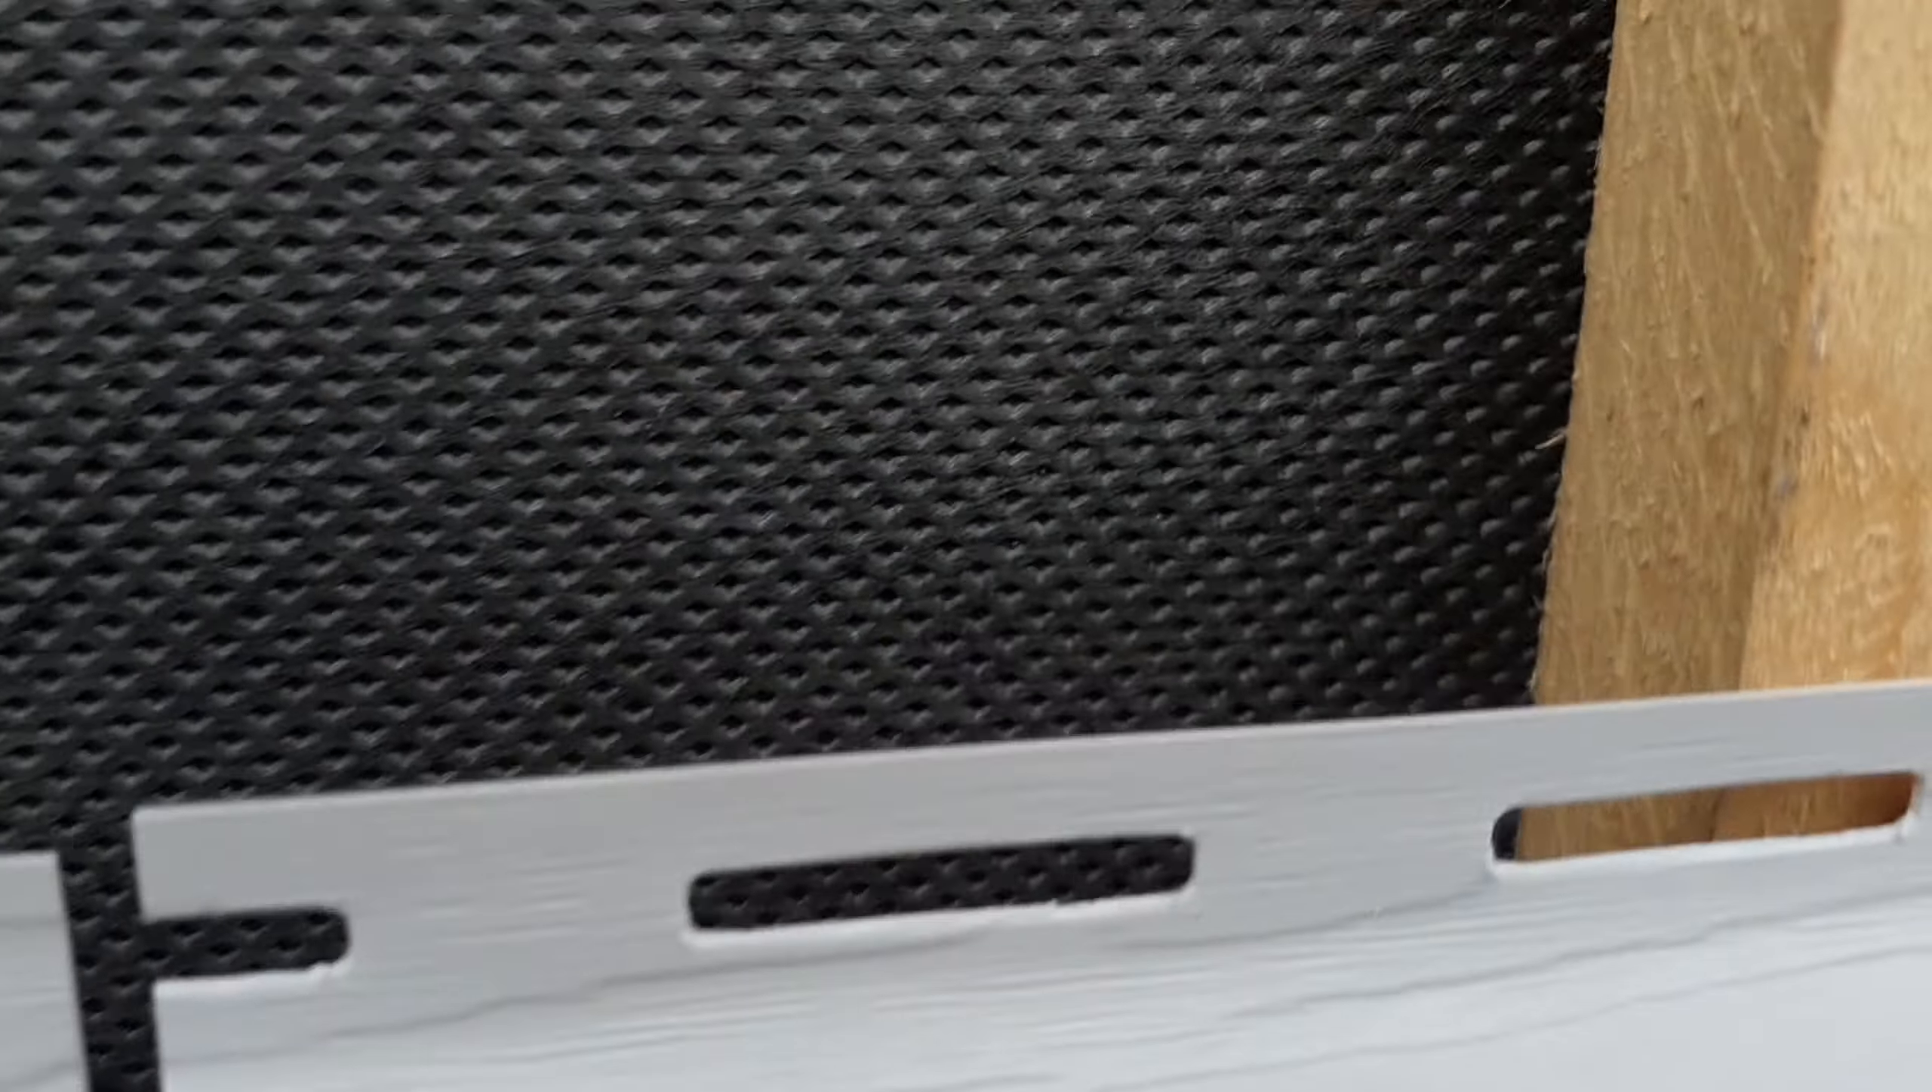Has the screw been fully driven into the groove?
No.